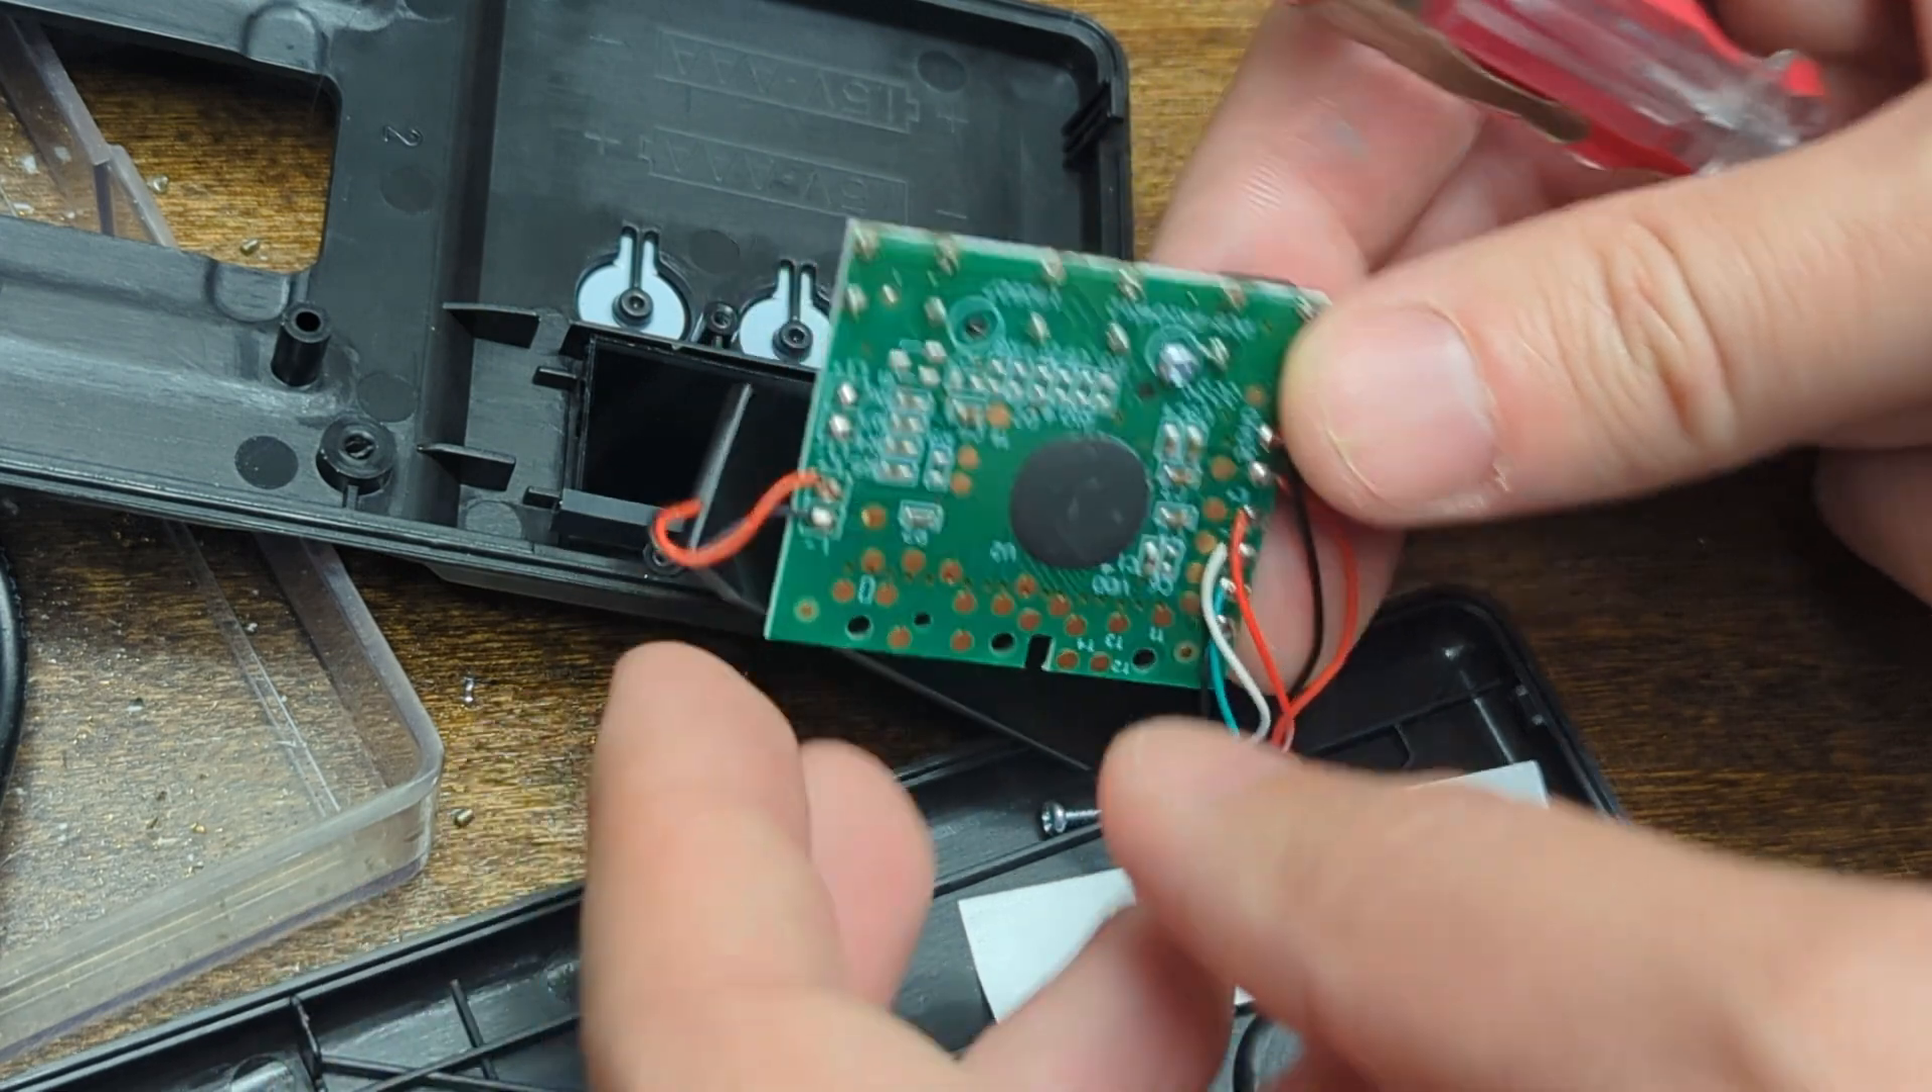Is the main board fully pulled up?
Yes.